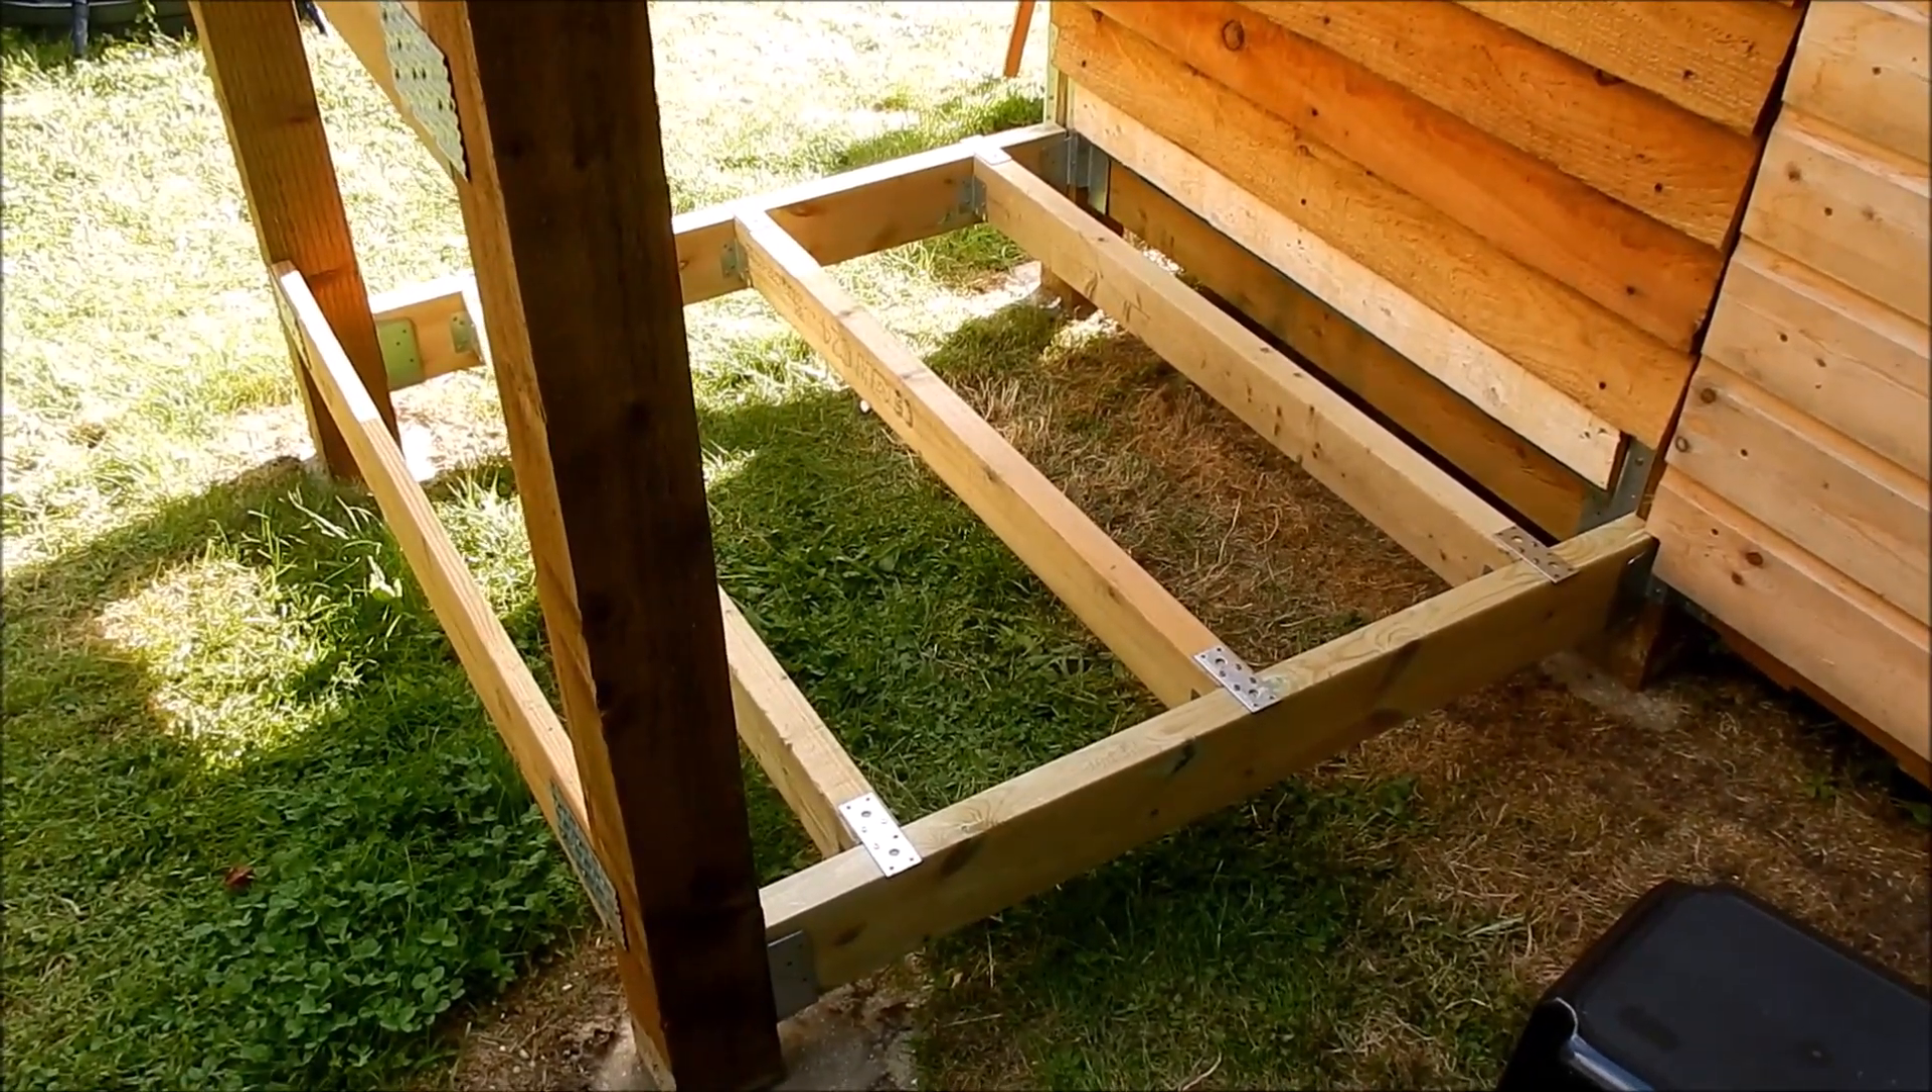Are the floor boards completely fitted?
No.